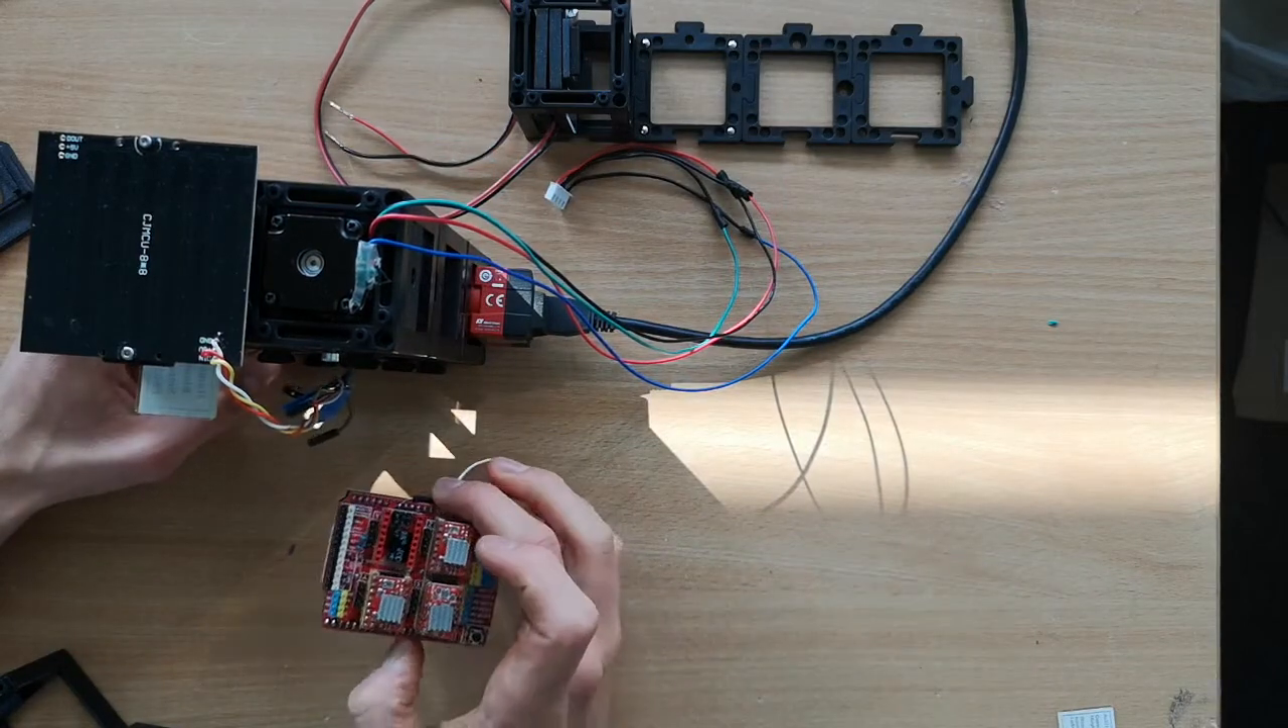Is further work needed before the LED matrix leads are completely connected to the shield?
Yes.